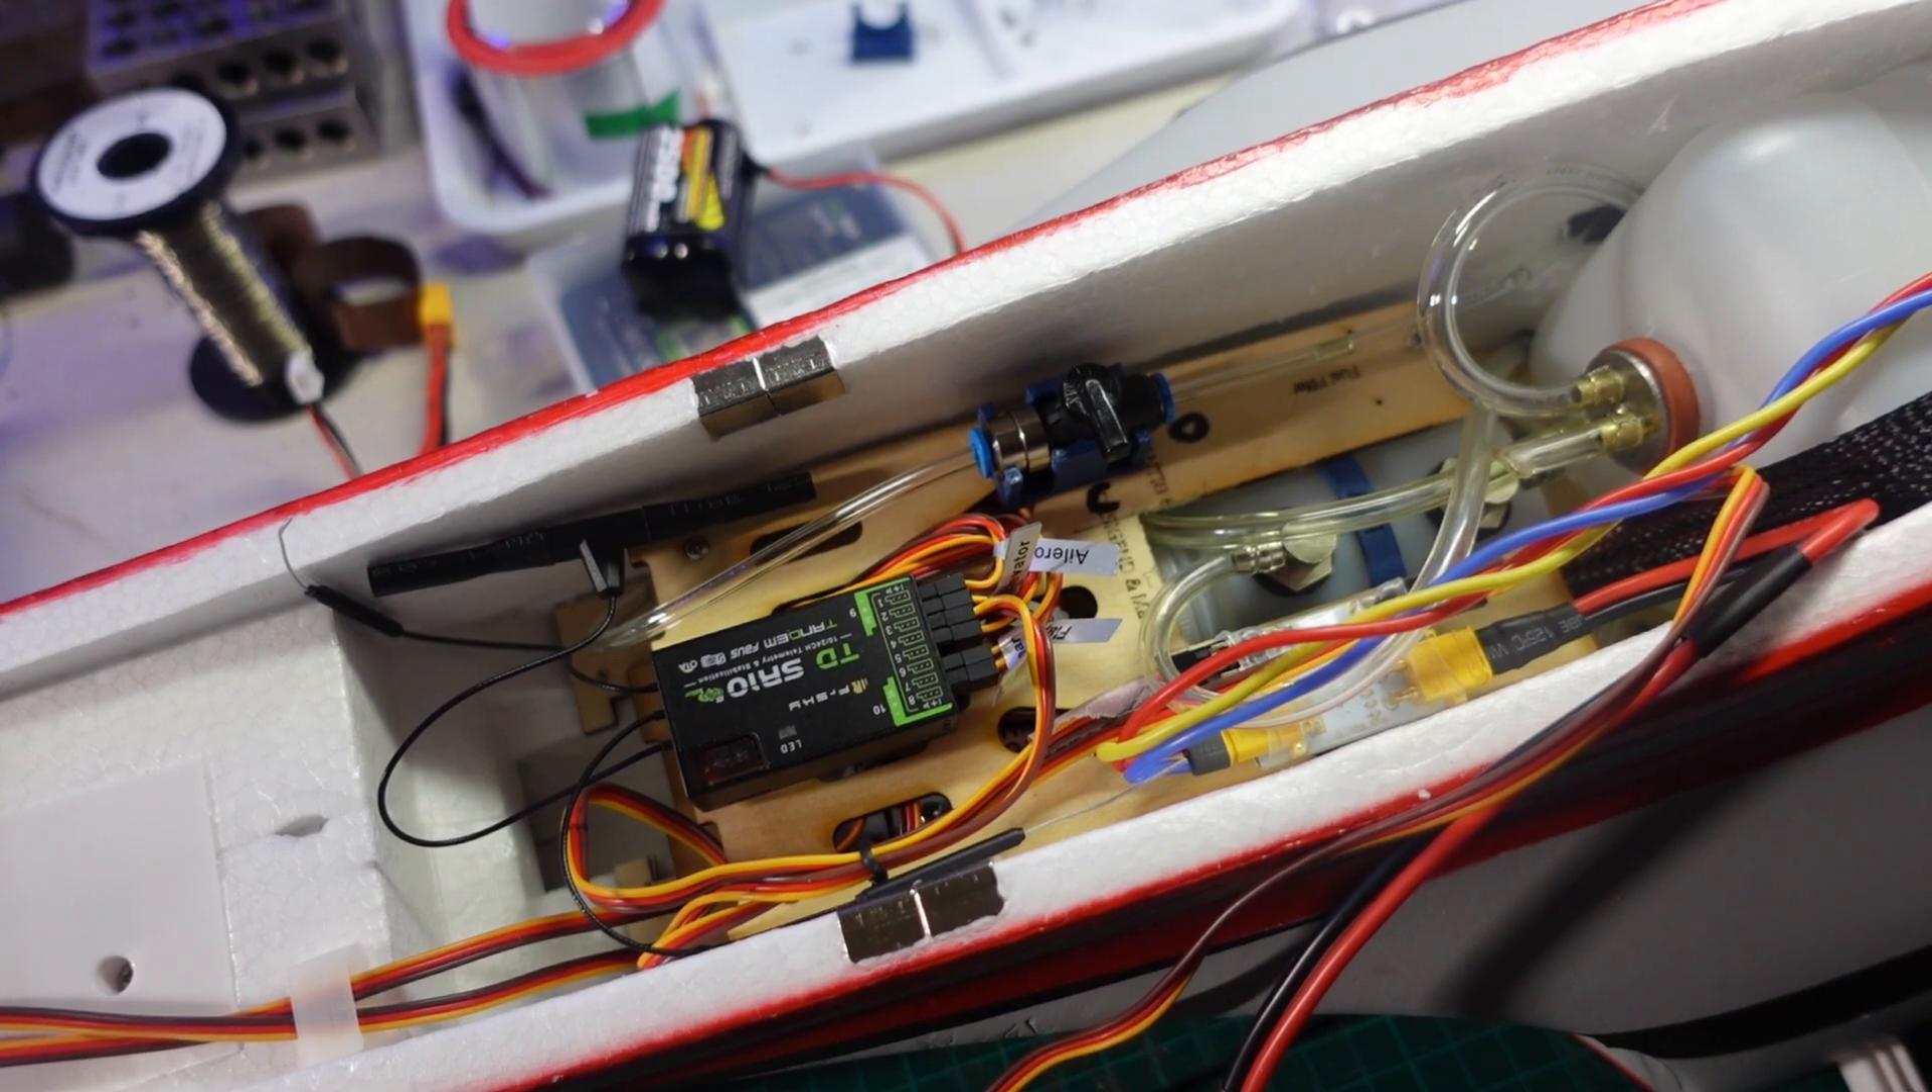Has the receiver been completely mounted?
Yes.